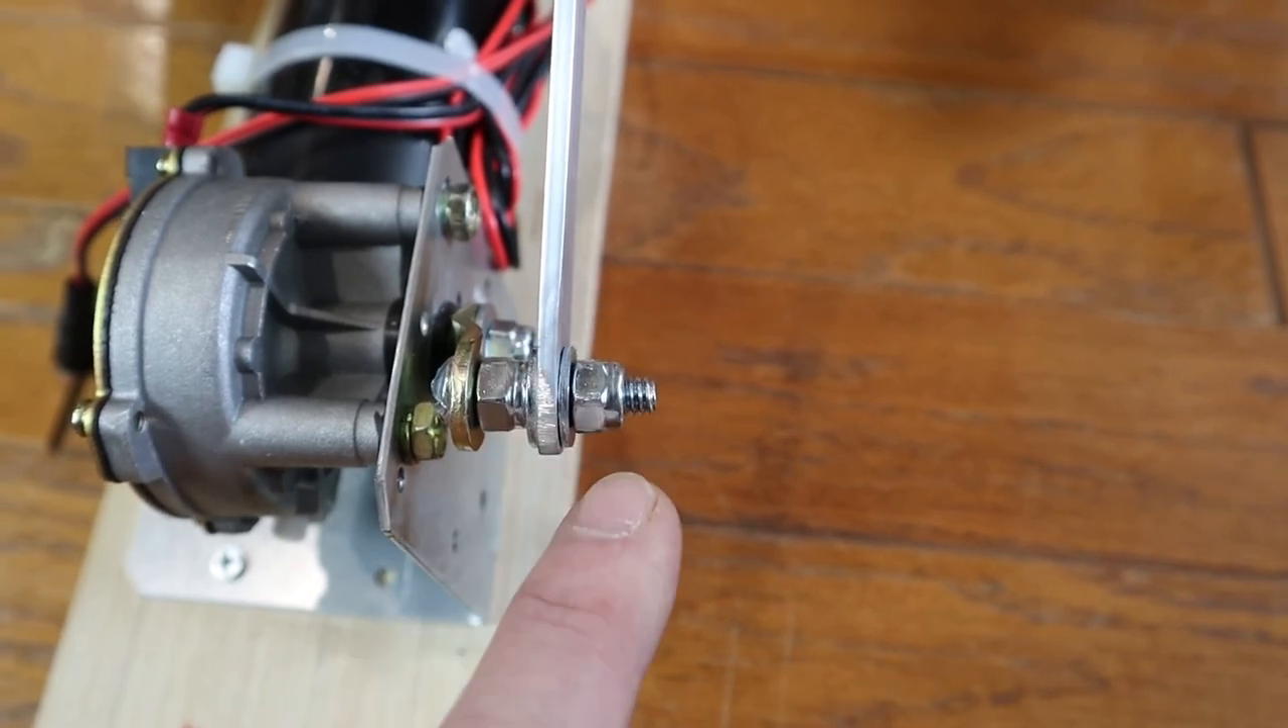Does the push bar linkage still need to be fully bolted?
No.